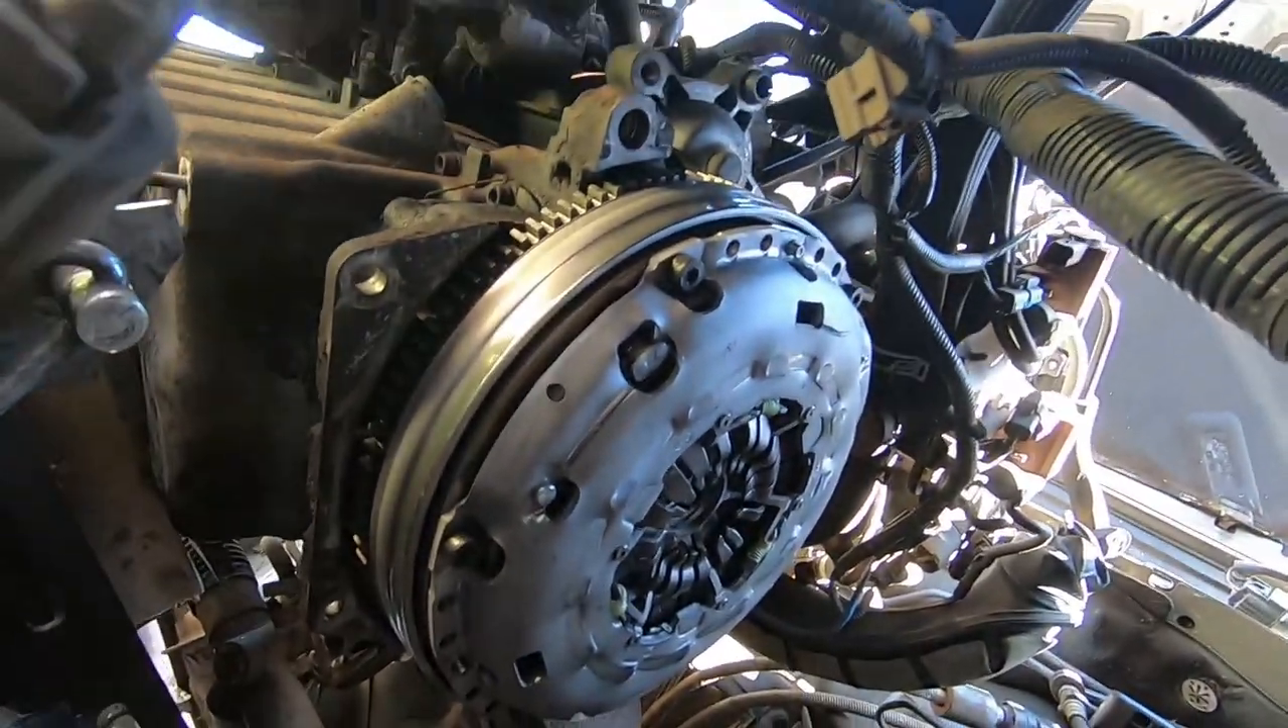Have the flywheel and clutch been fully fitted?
Yes.